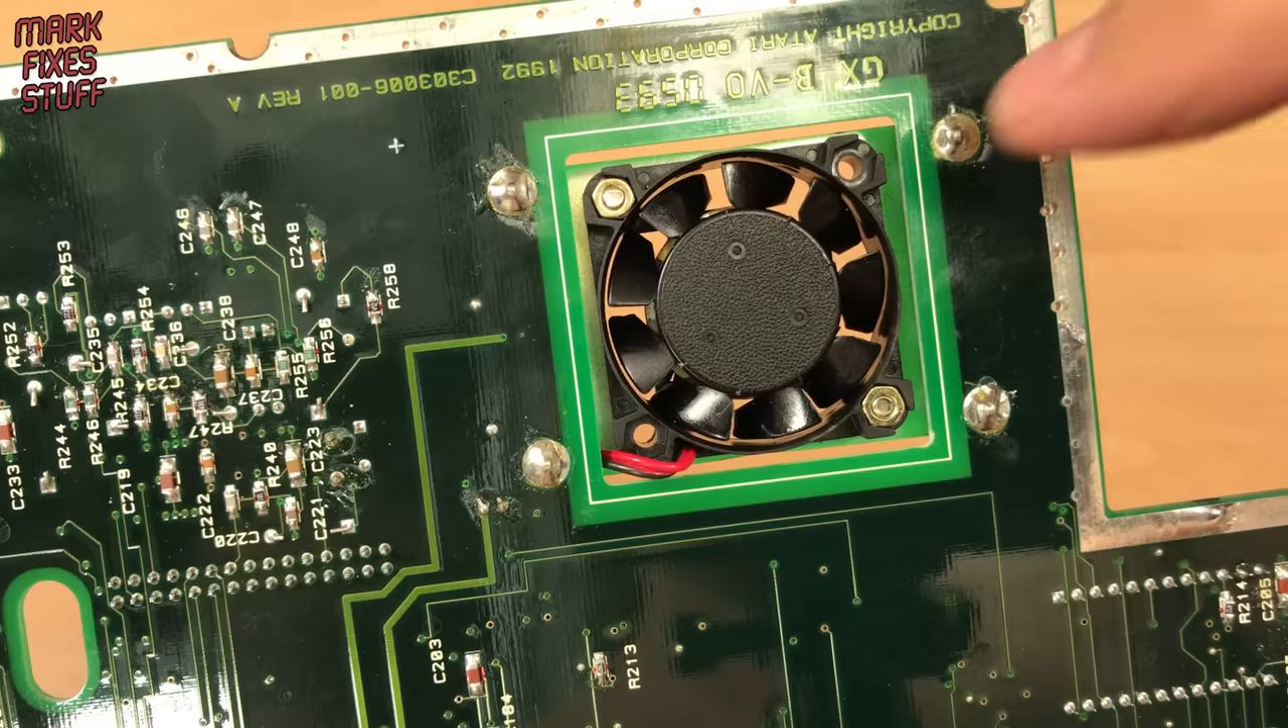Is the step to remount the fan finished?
Yes.